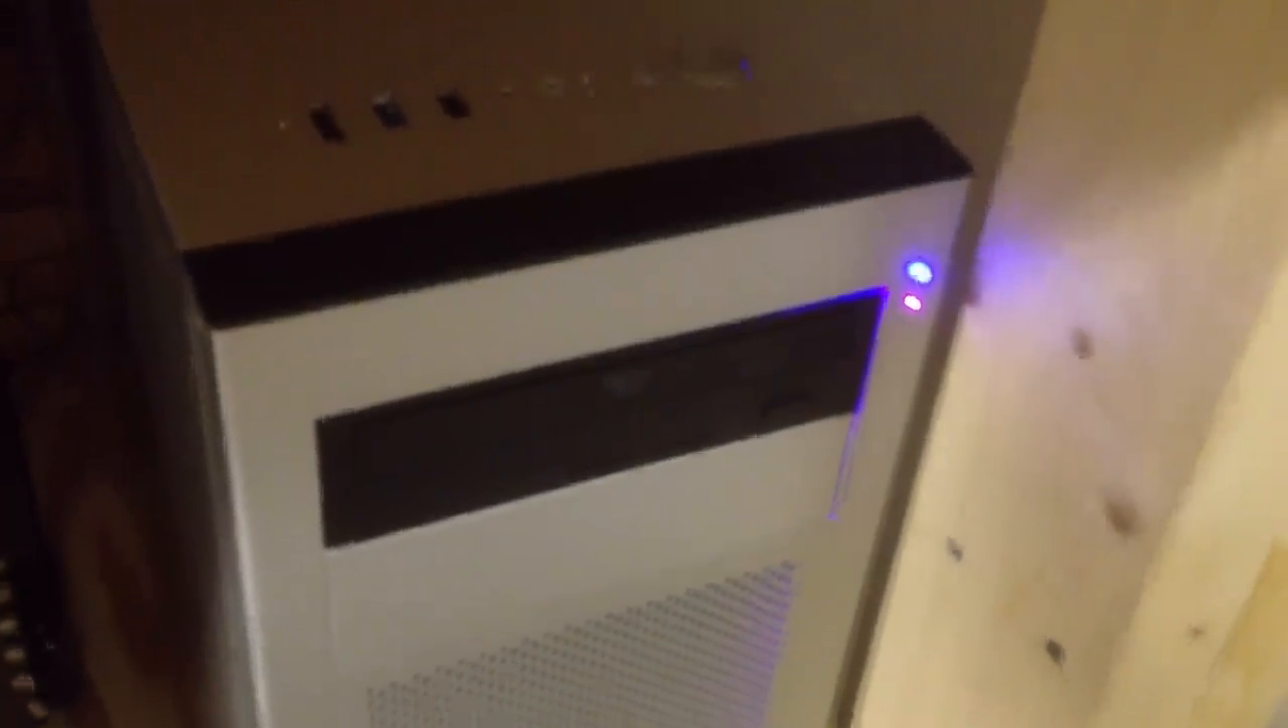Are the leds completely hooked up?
Yes.